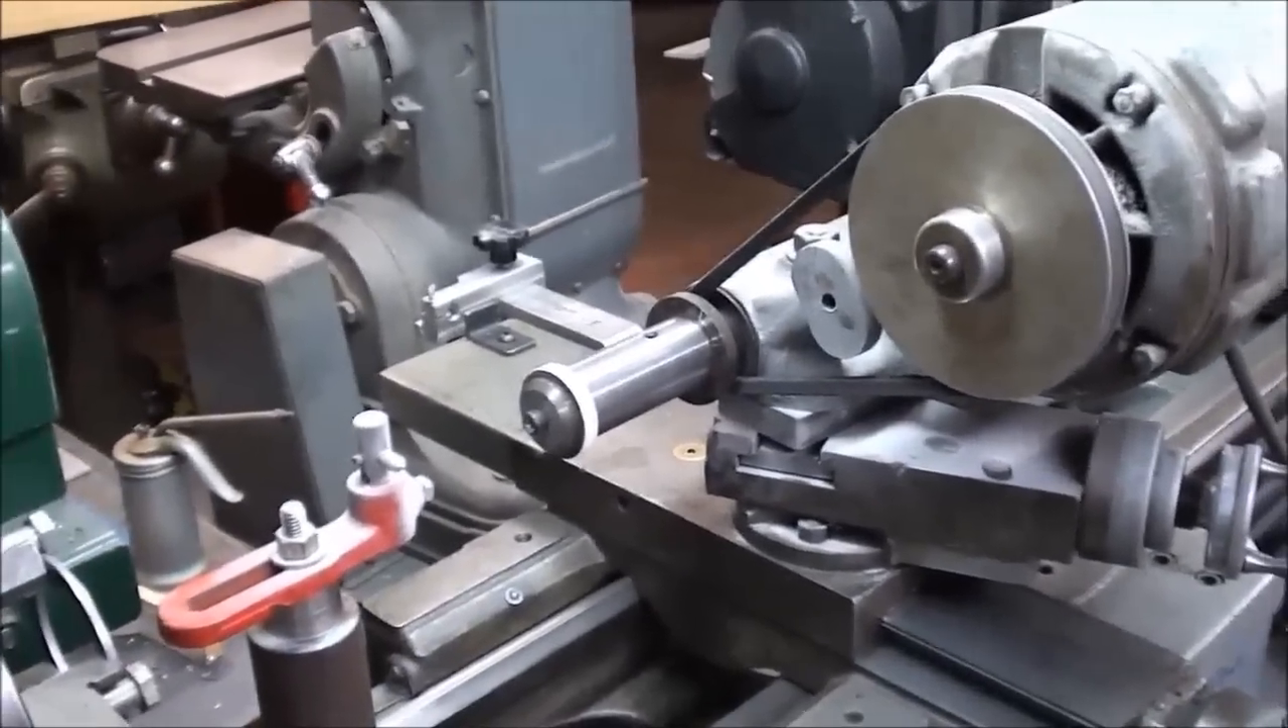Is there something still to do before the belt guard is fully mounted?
Yes.